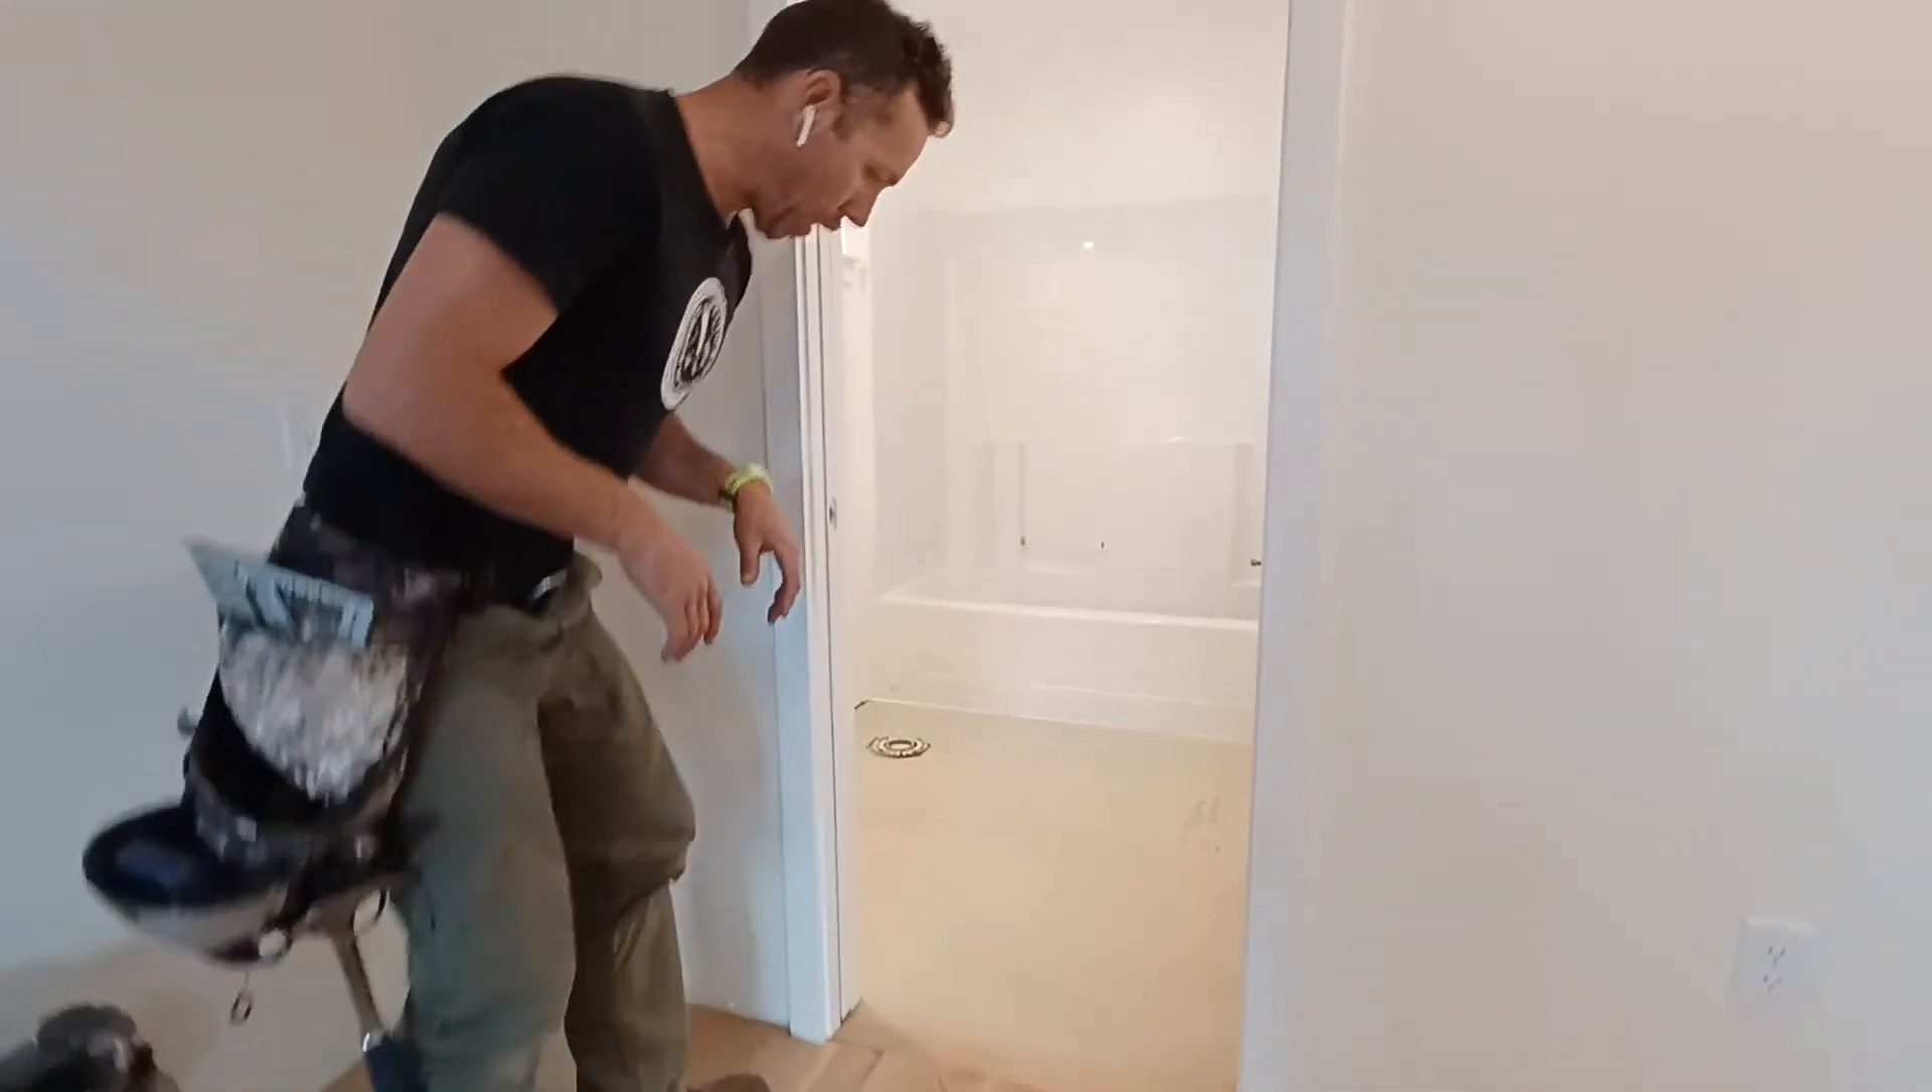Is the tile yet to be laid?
Yes.